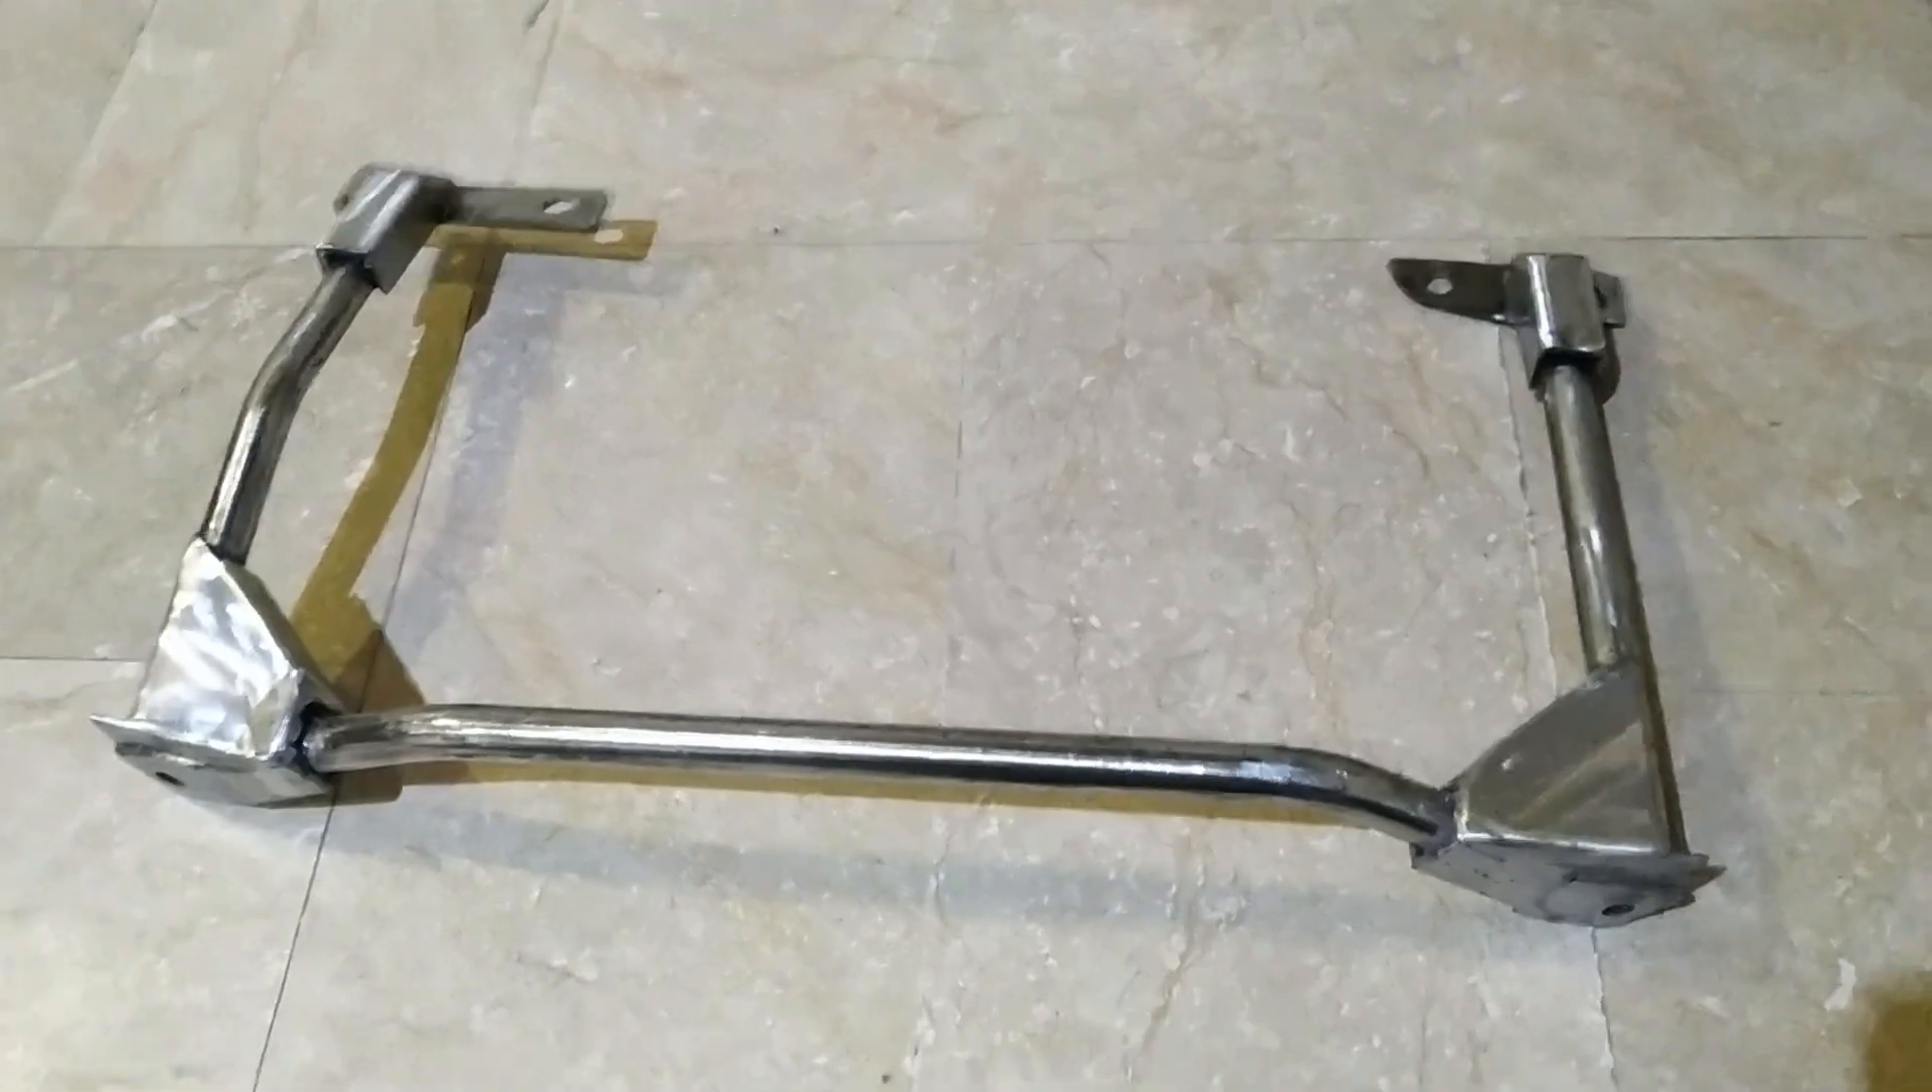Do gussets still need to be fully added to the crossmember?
No.